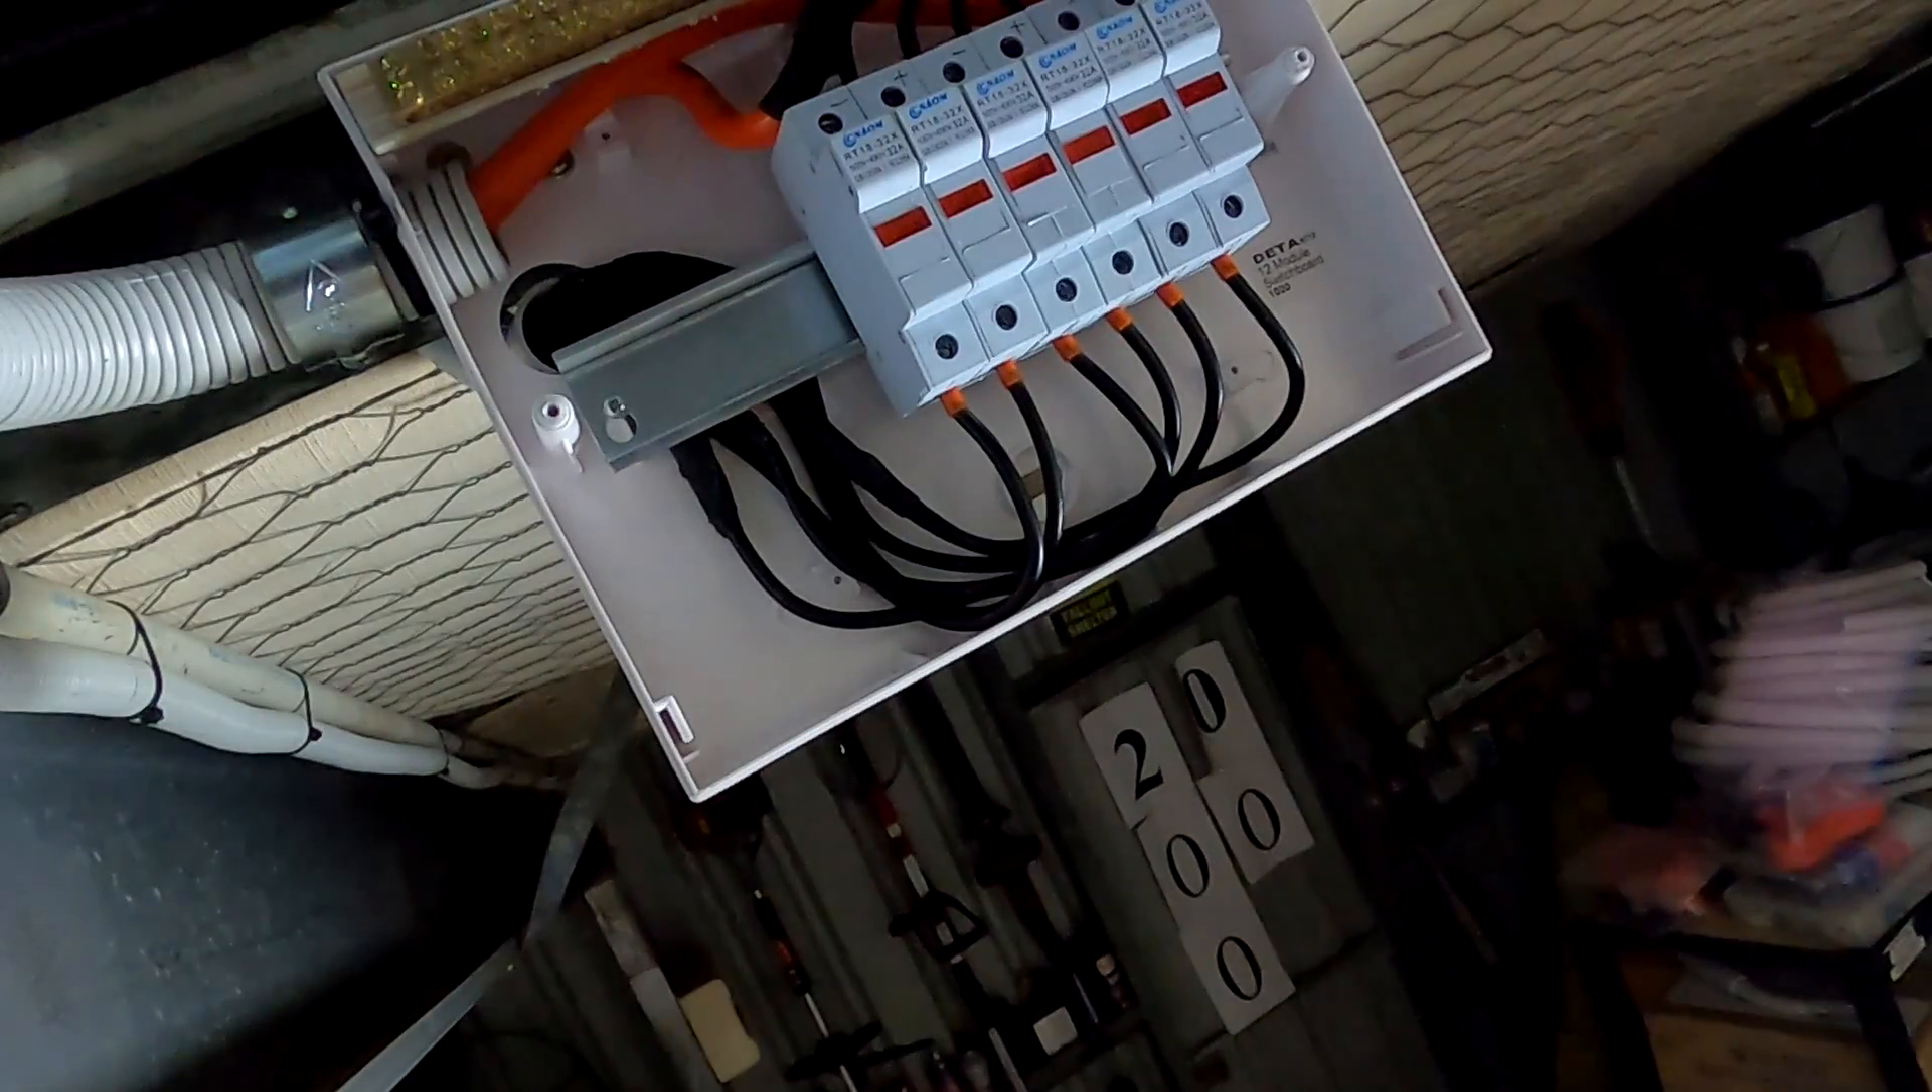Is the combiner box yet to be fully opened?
No.